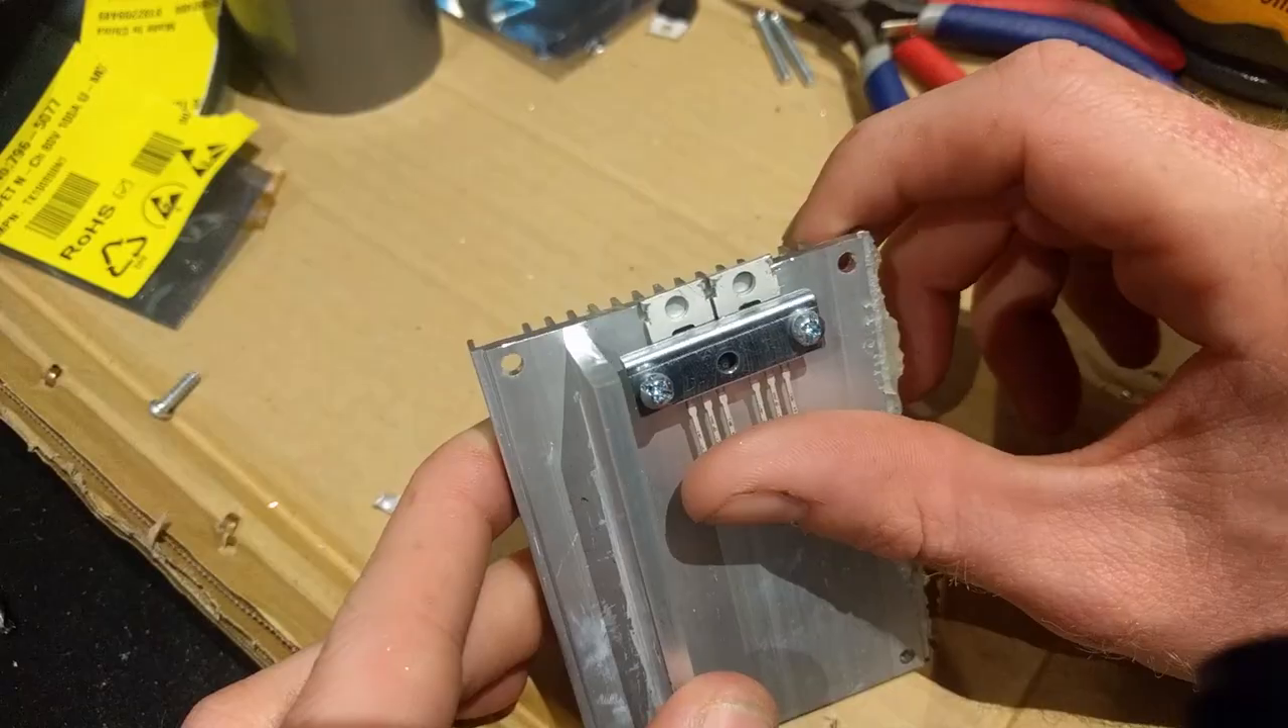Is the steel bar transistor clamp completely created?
Yes.